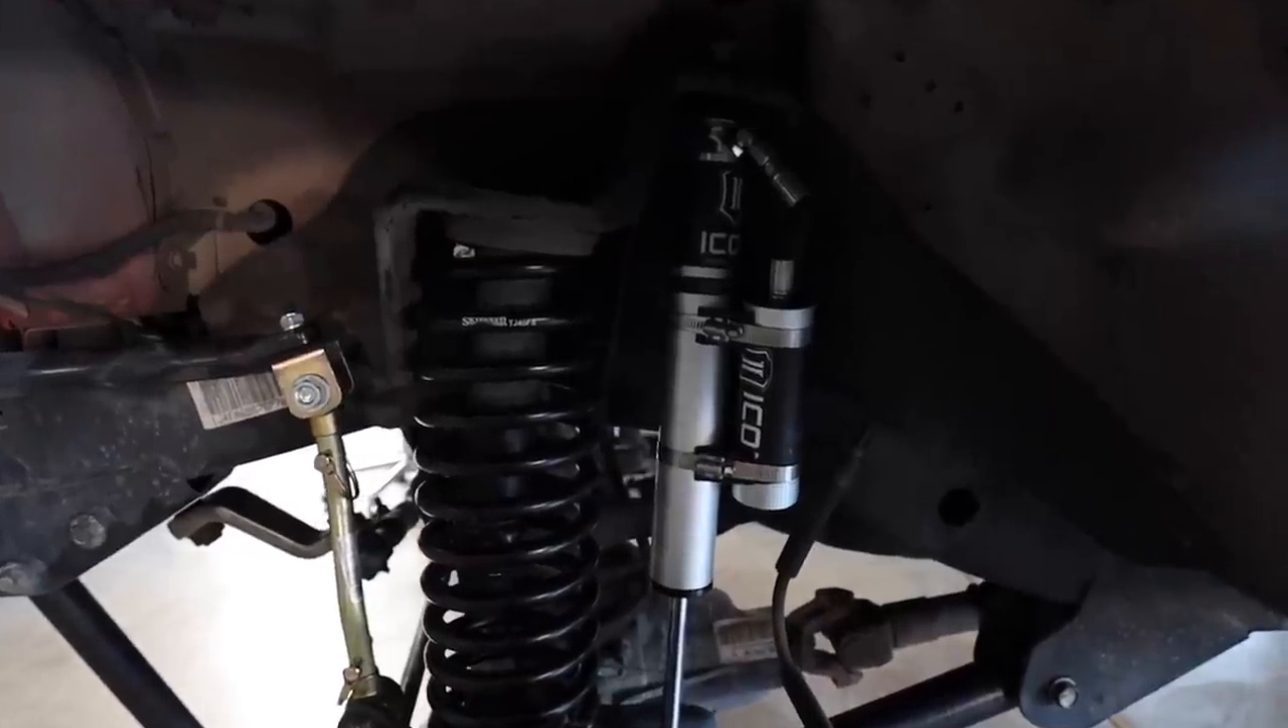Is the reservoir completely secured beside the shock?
Yes.